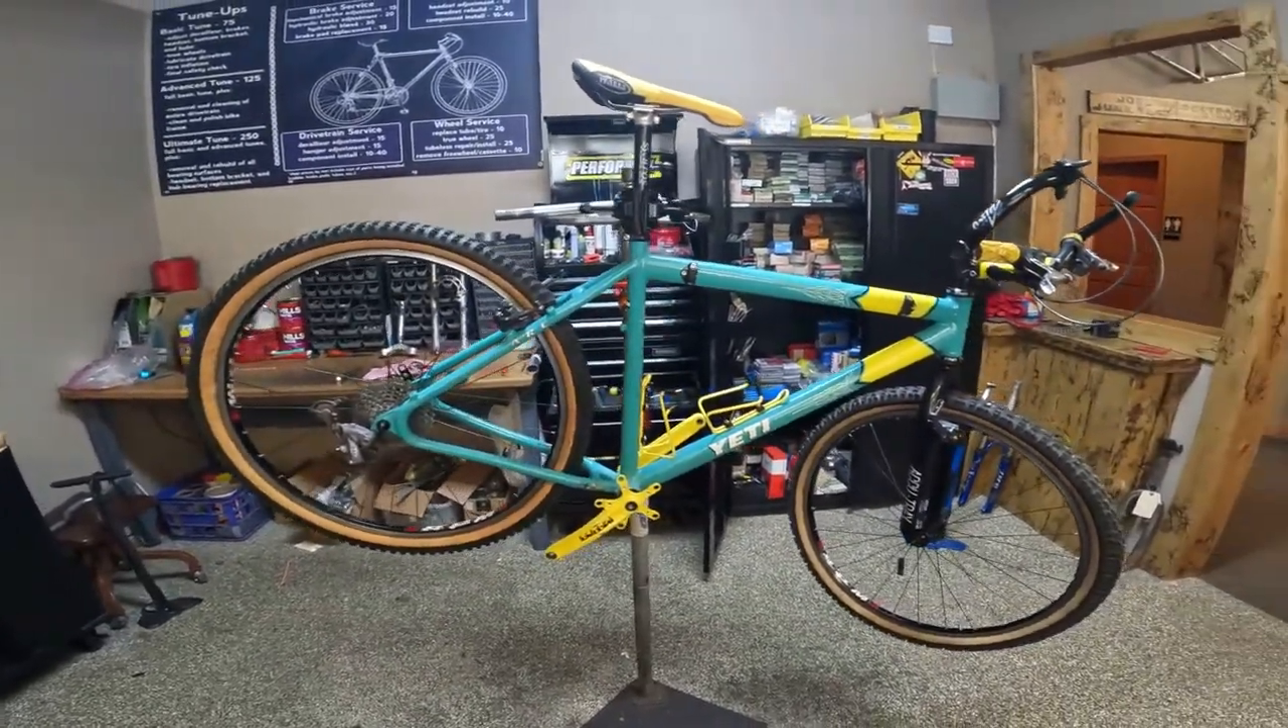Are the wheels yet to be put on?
No.